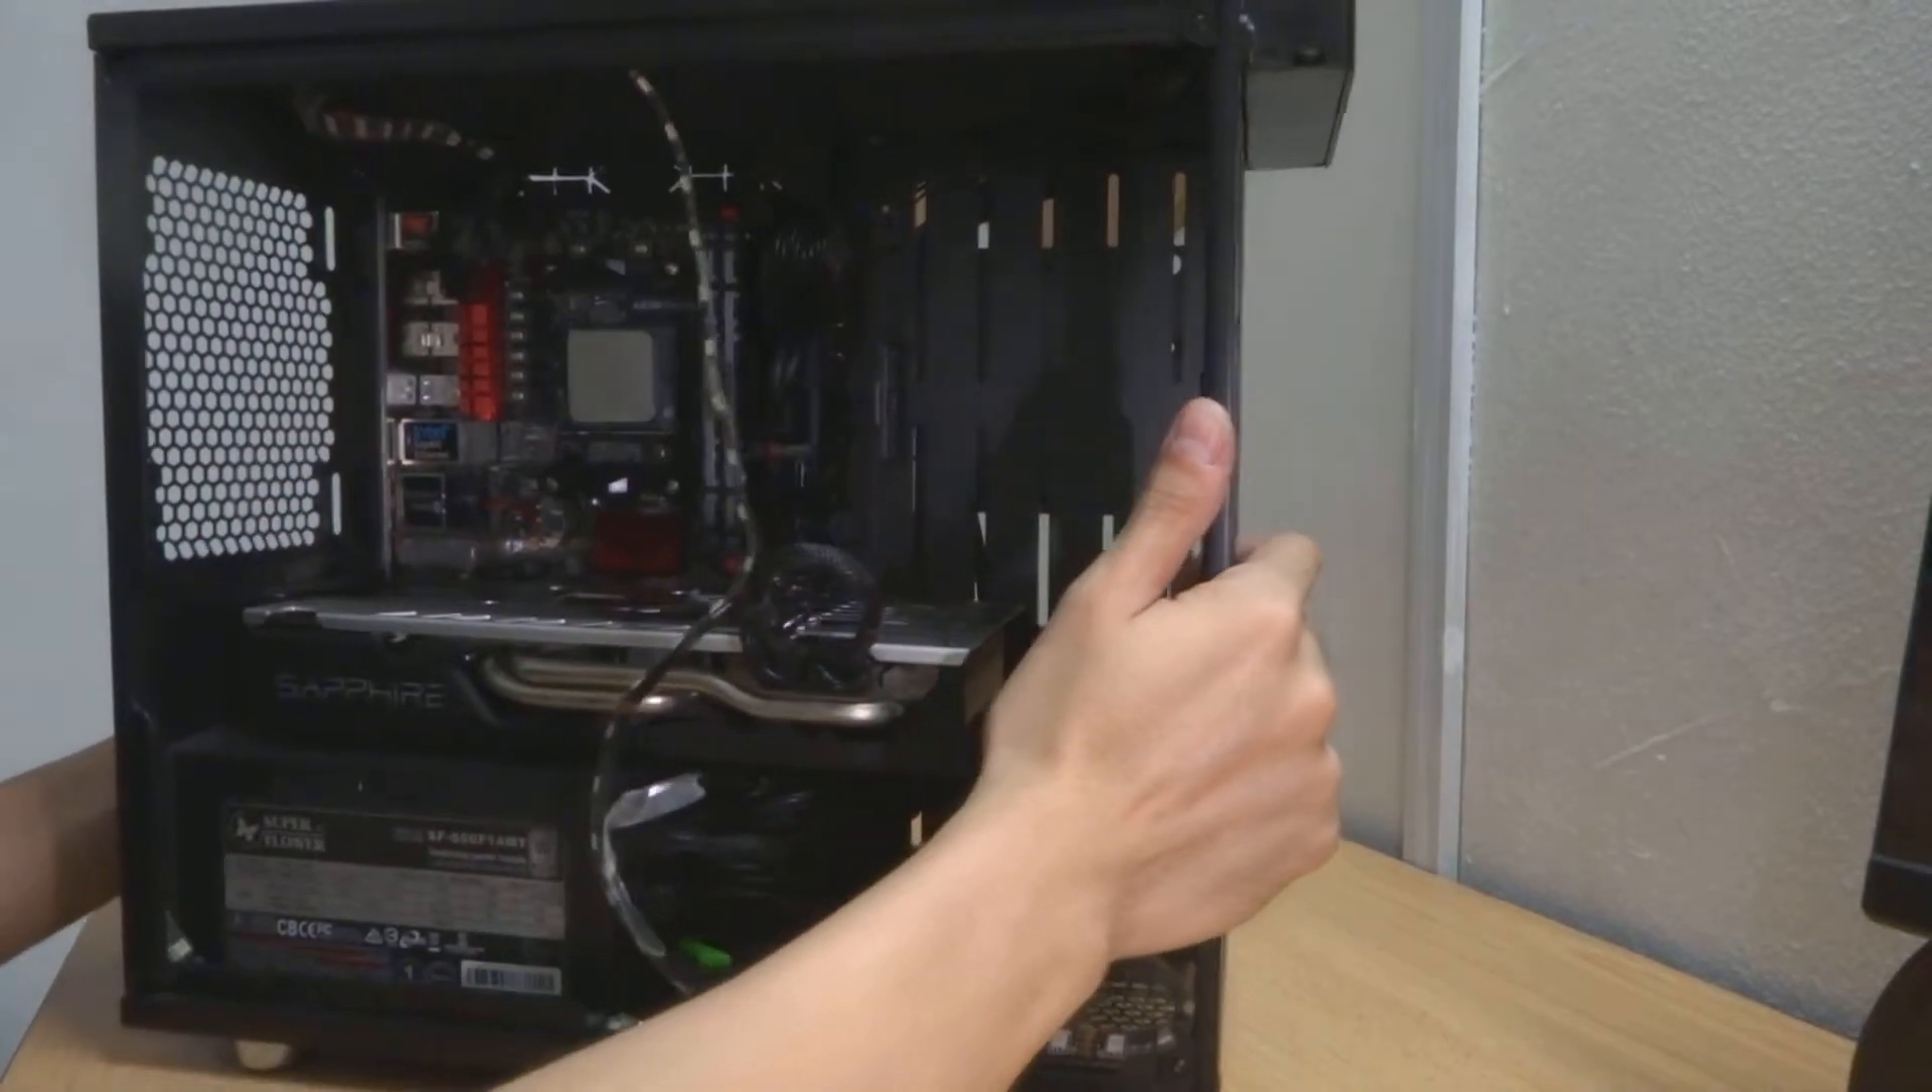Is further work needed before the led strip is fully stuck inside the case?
Yes.